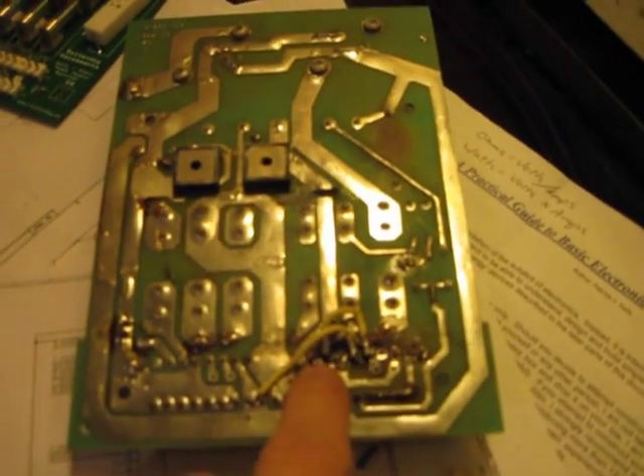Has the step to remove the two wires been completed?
No.